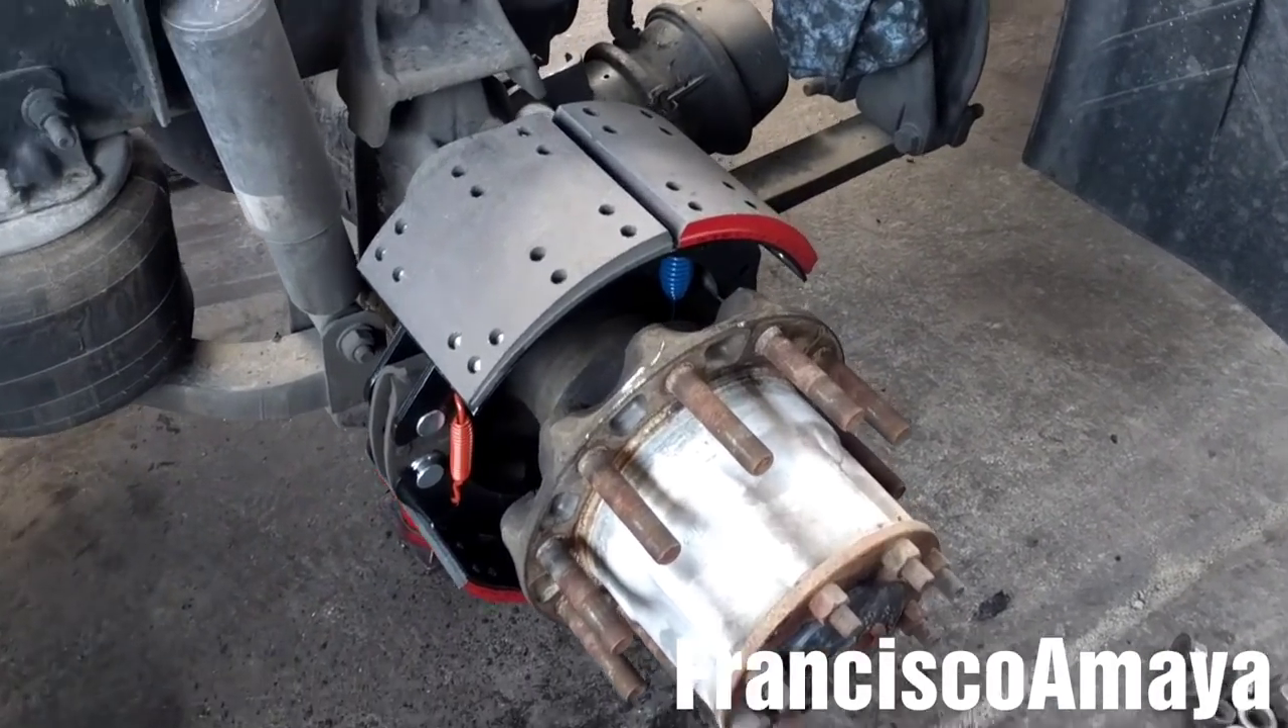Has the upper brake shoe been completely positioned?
Yes.